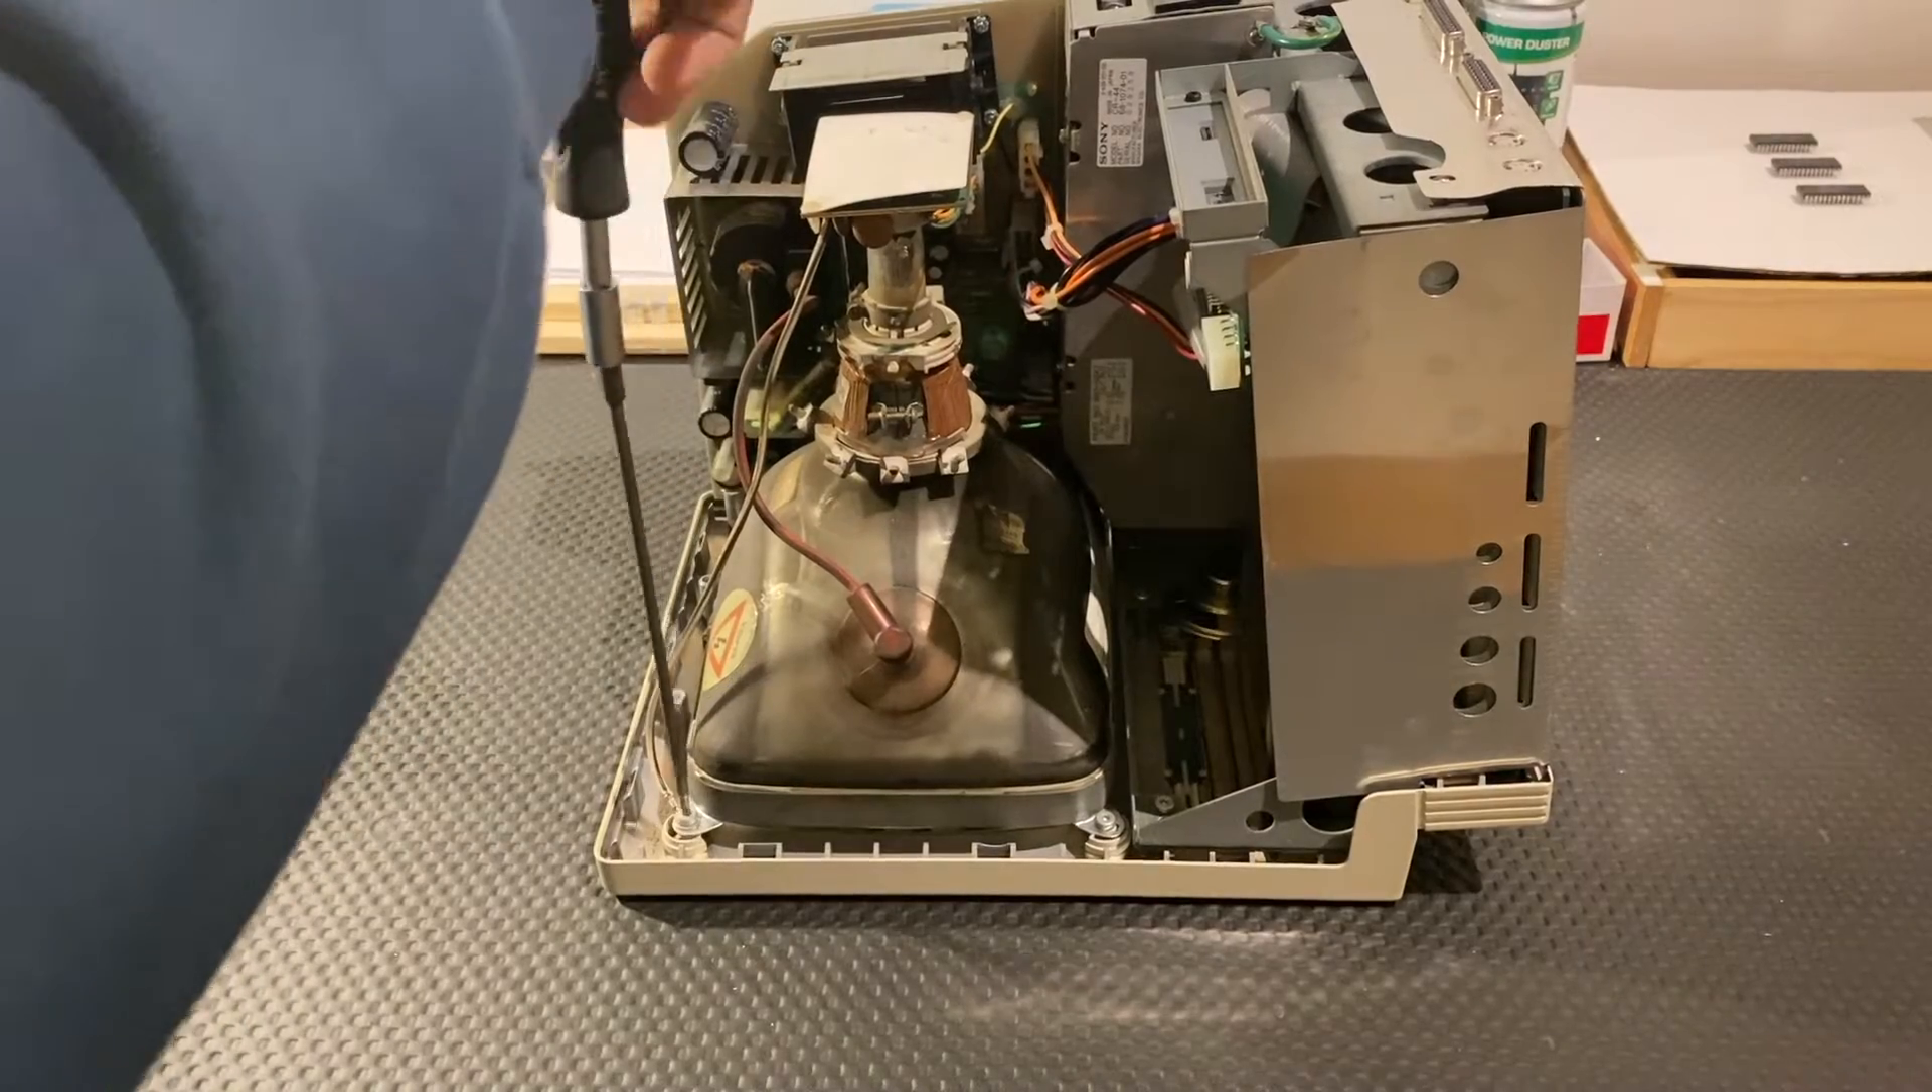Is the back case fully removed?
Yes.